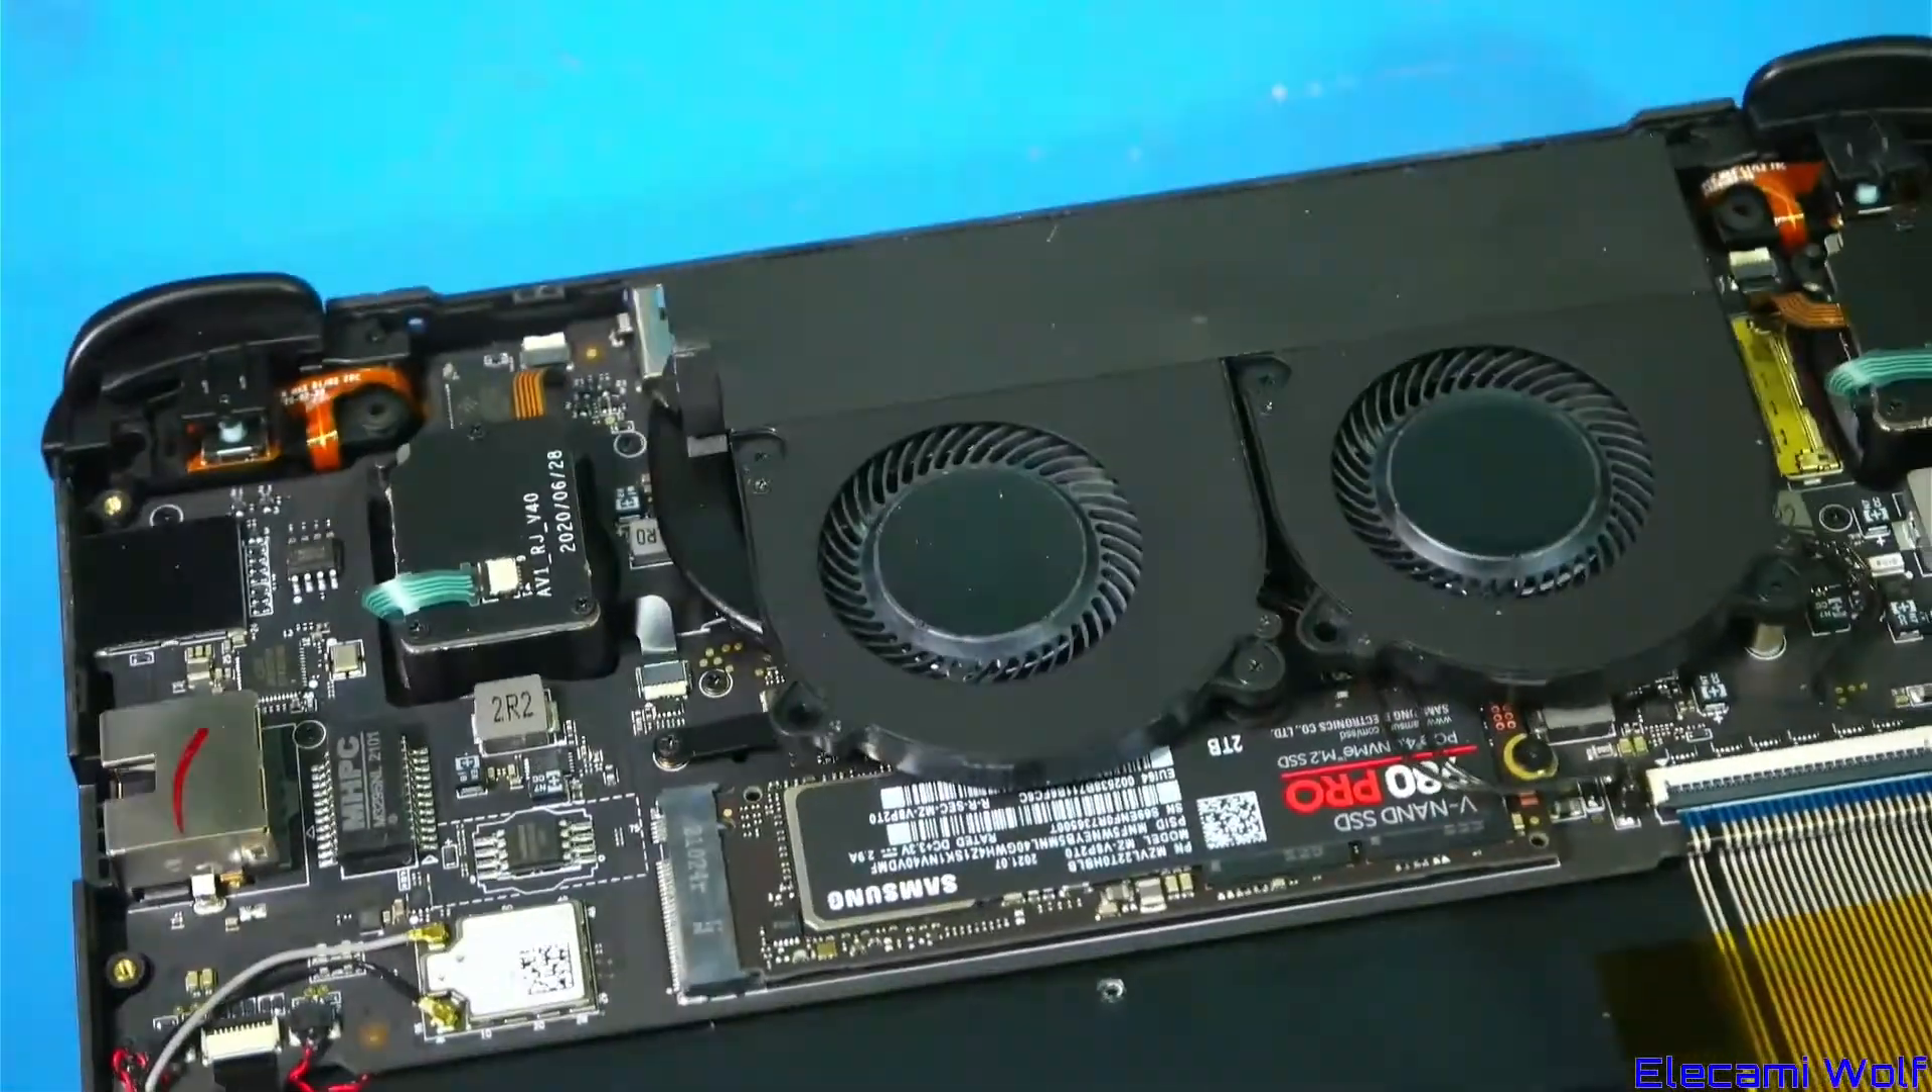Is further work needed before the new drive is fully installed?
No.